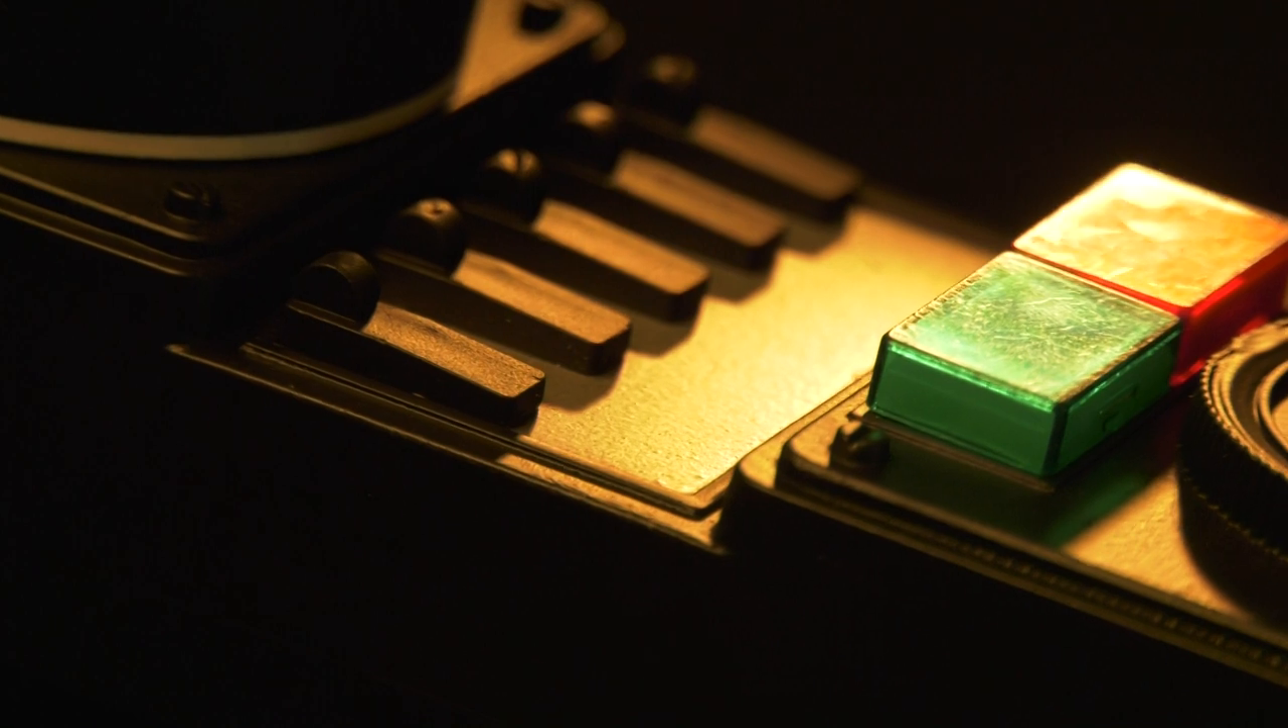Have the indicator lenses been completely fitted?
Yes.